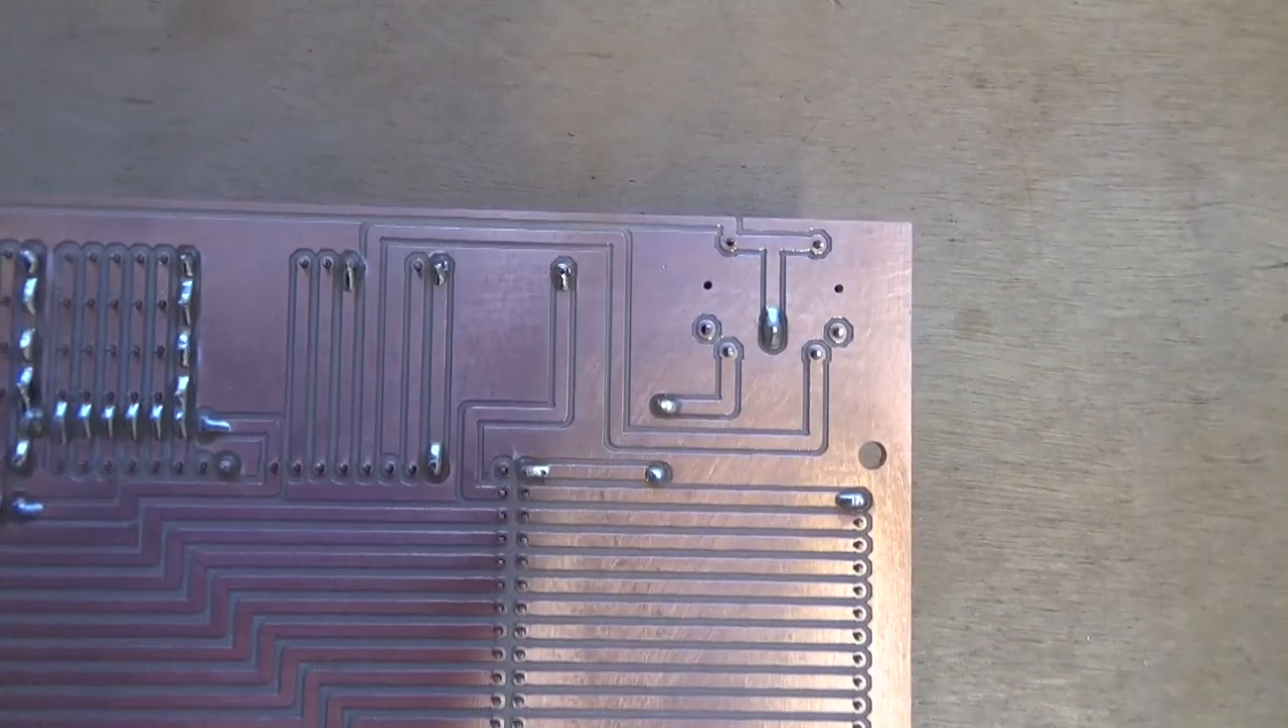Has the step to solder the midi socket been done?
No.